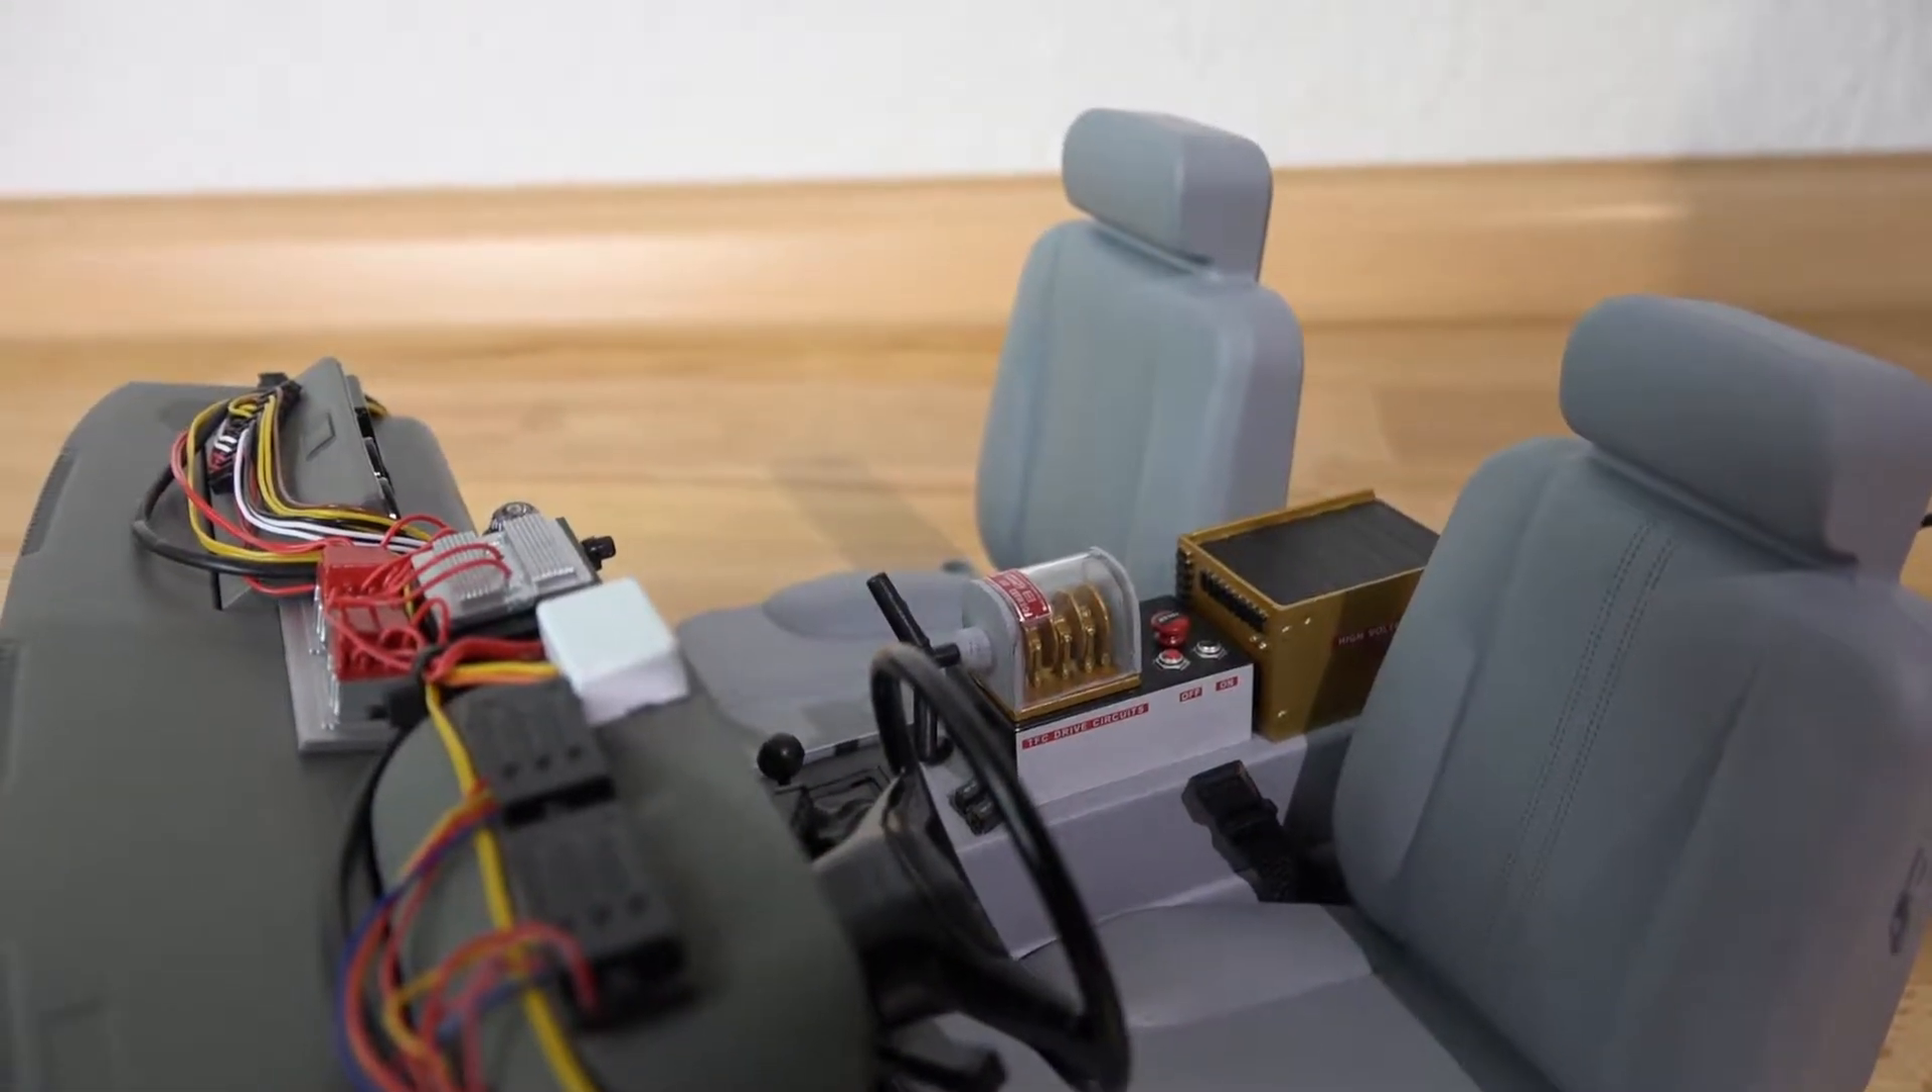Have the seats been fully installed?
Yes.